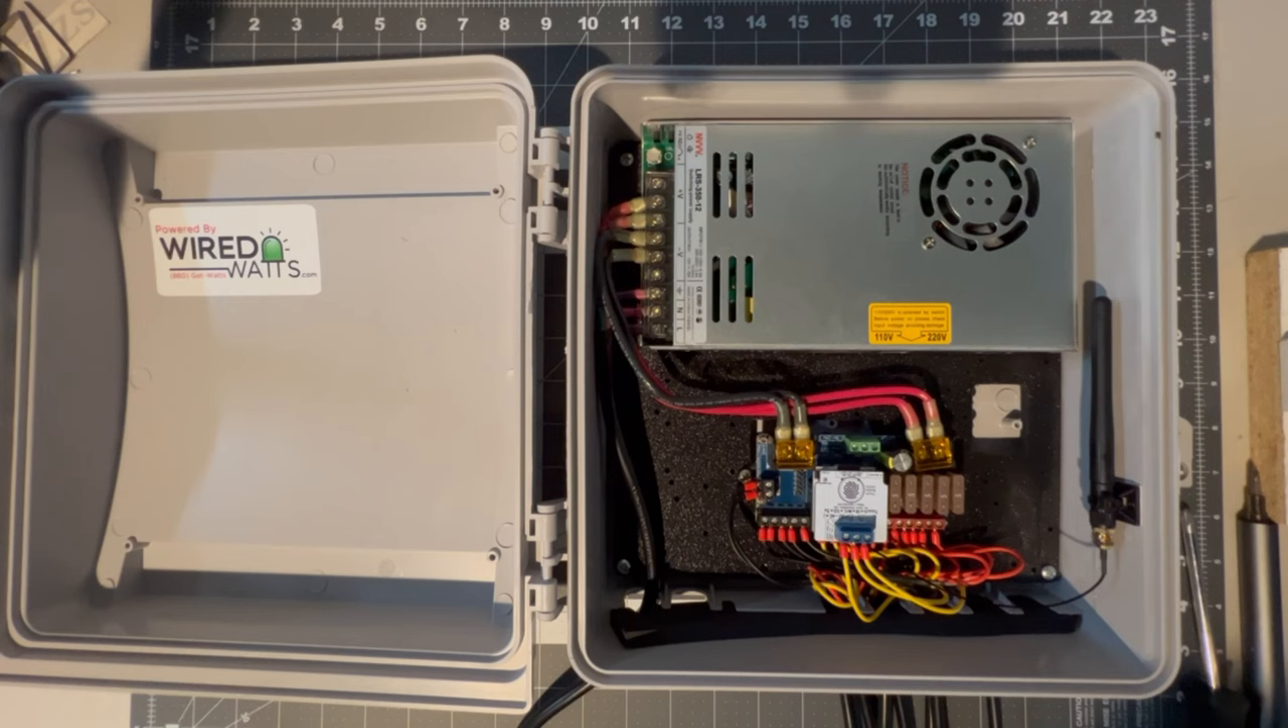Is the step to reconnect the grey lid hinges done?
Yes.